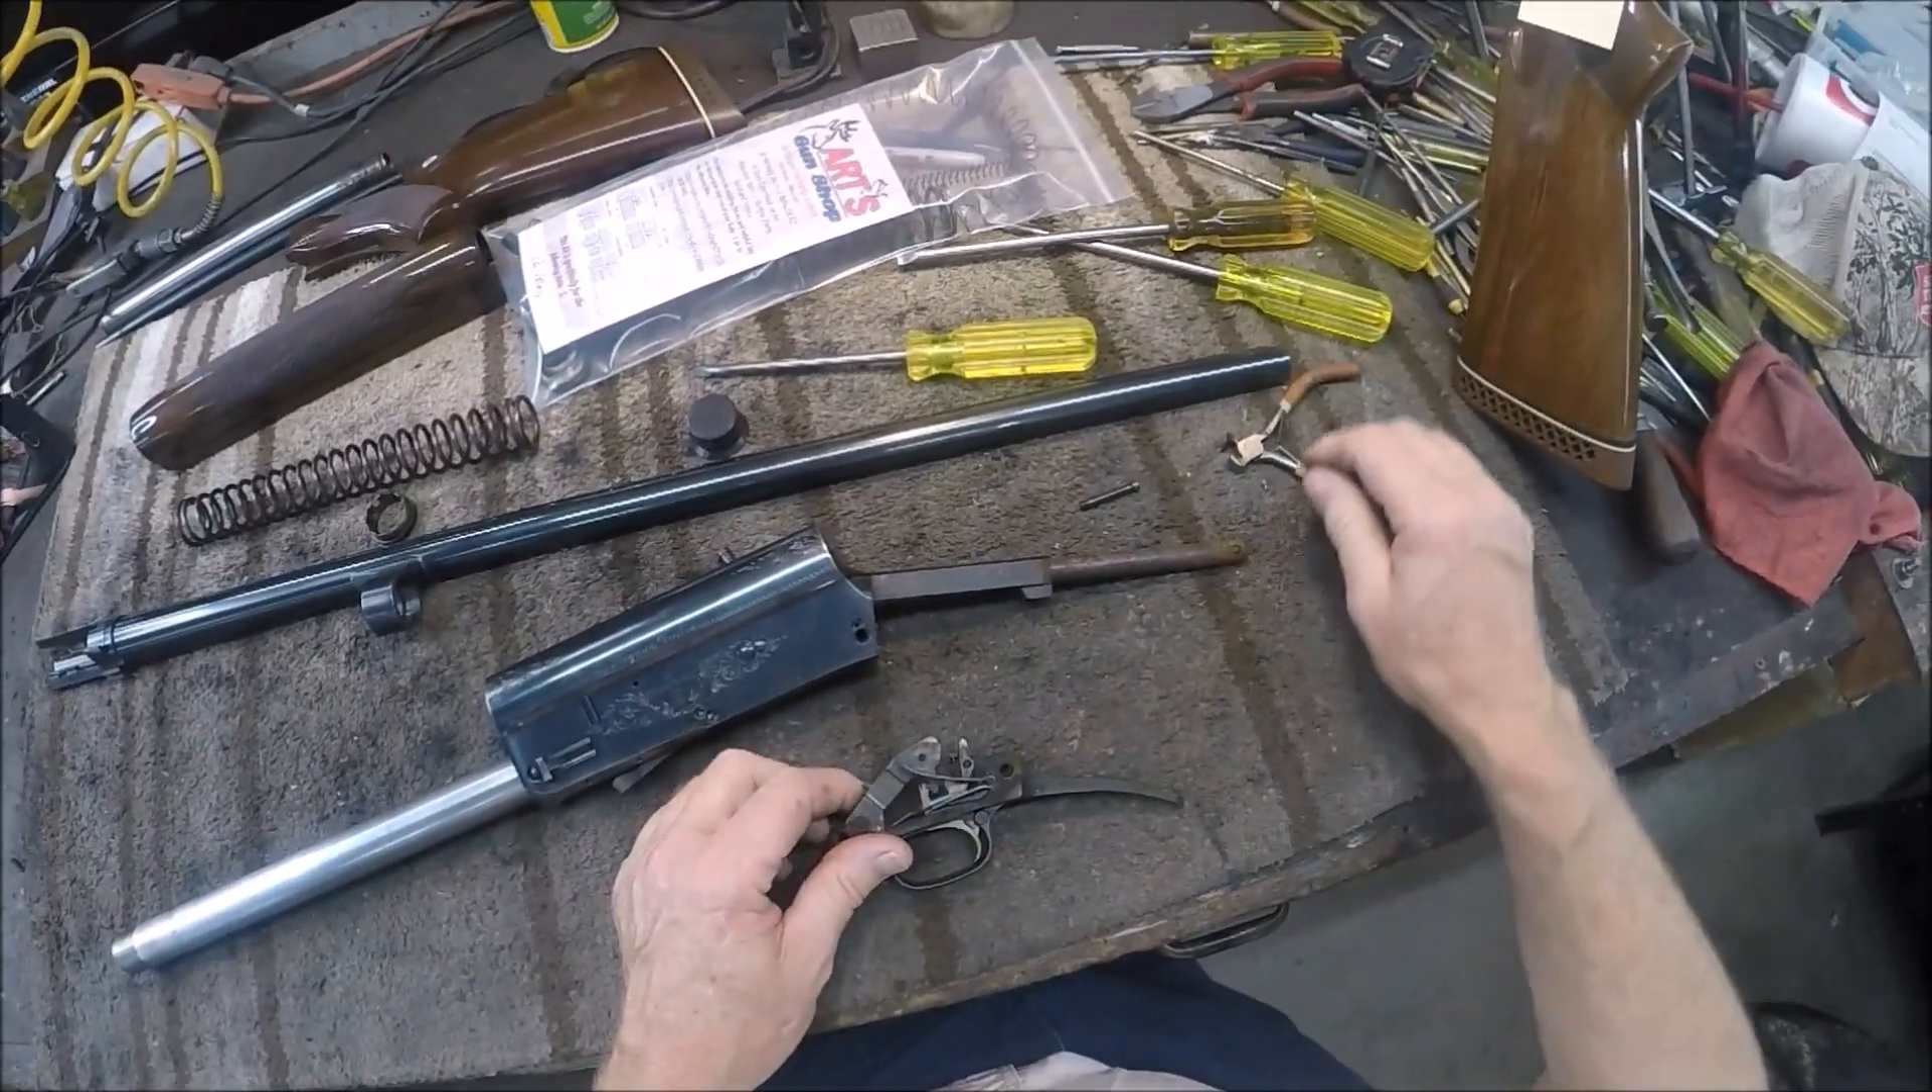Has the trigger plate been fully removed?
Yes.